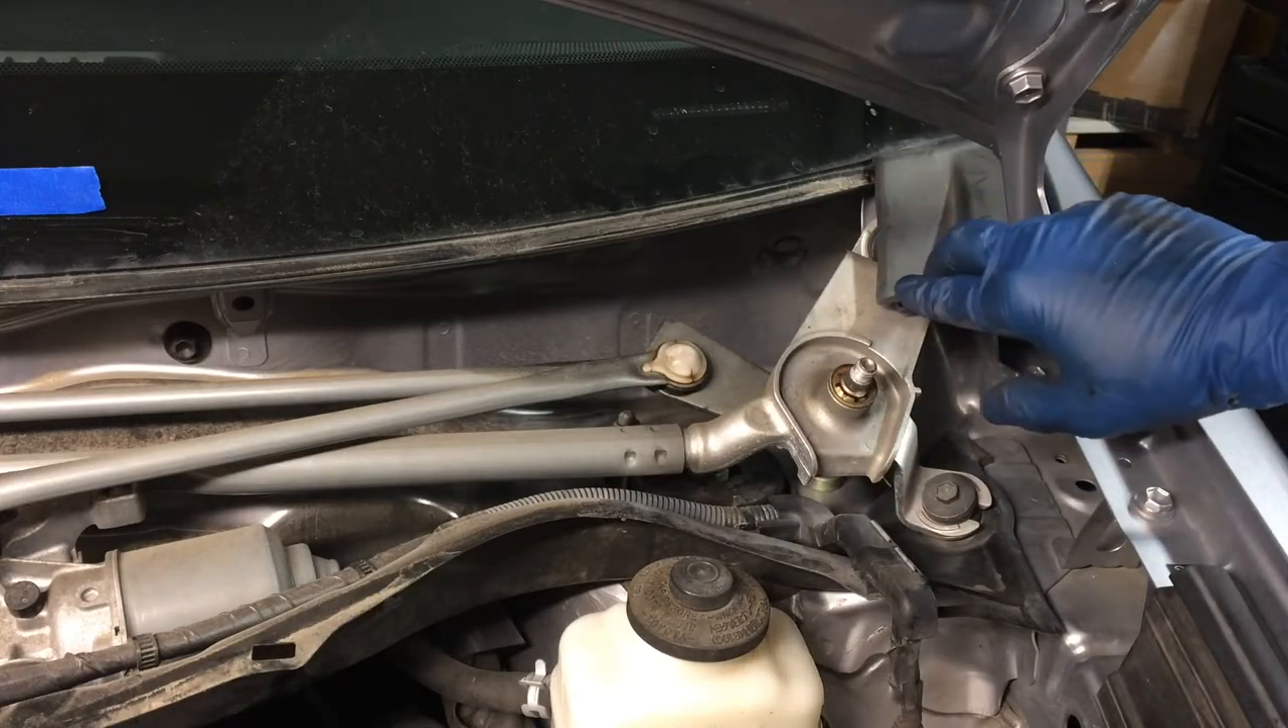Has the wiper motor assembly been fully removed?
No.